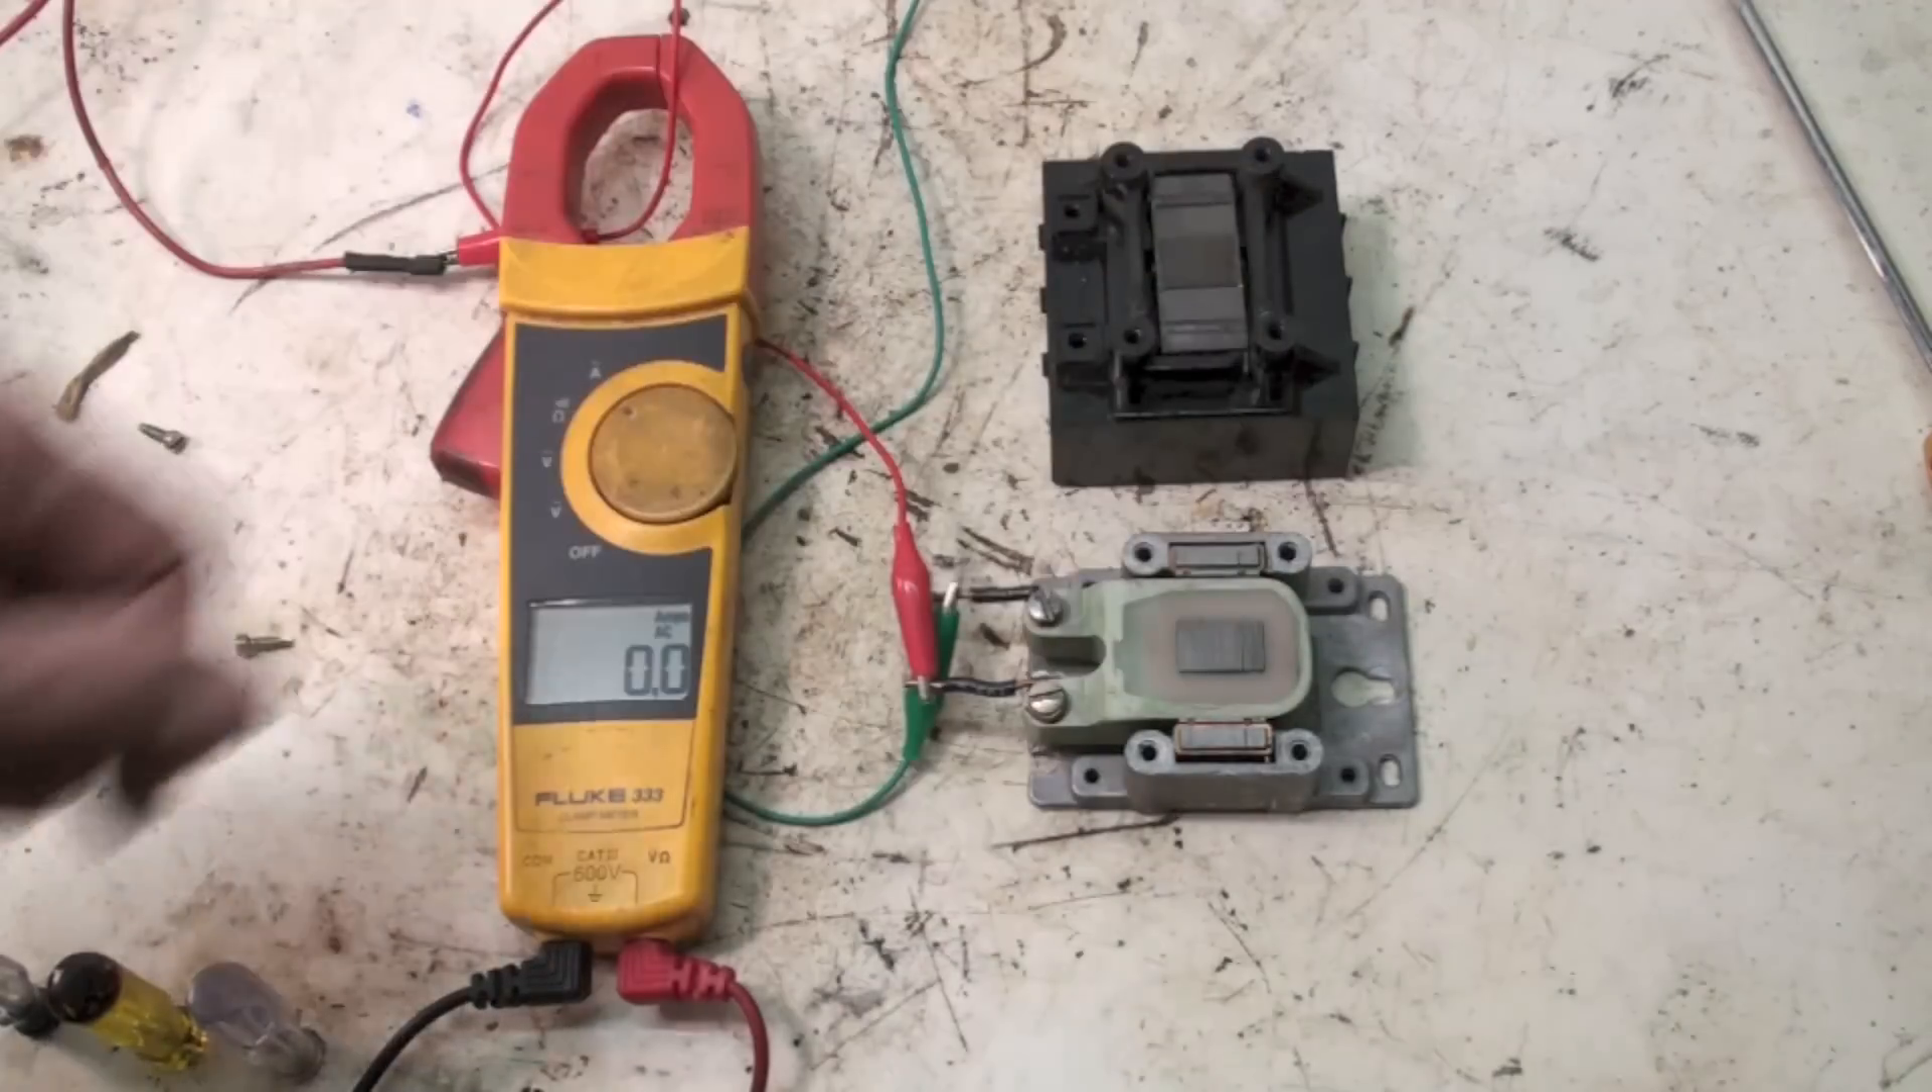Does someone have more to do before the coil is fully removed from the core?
Yes.